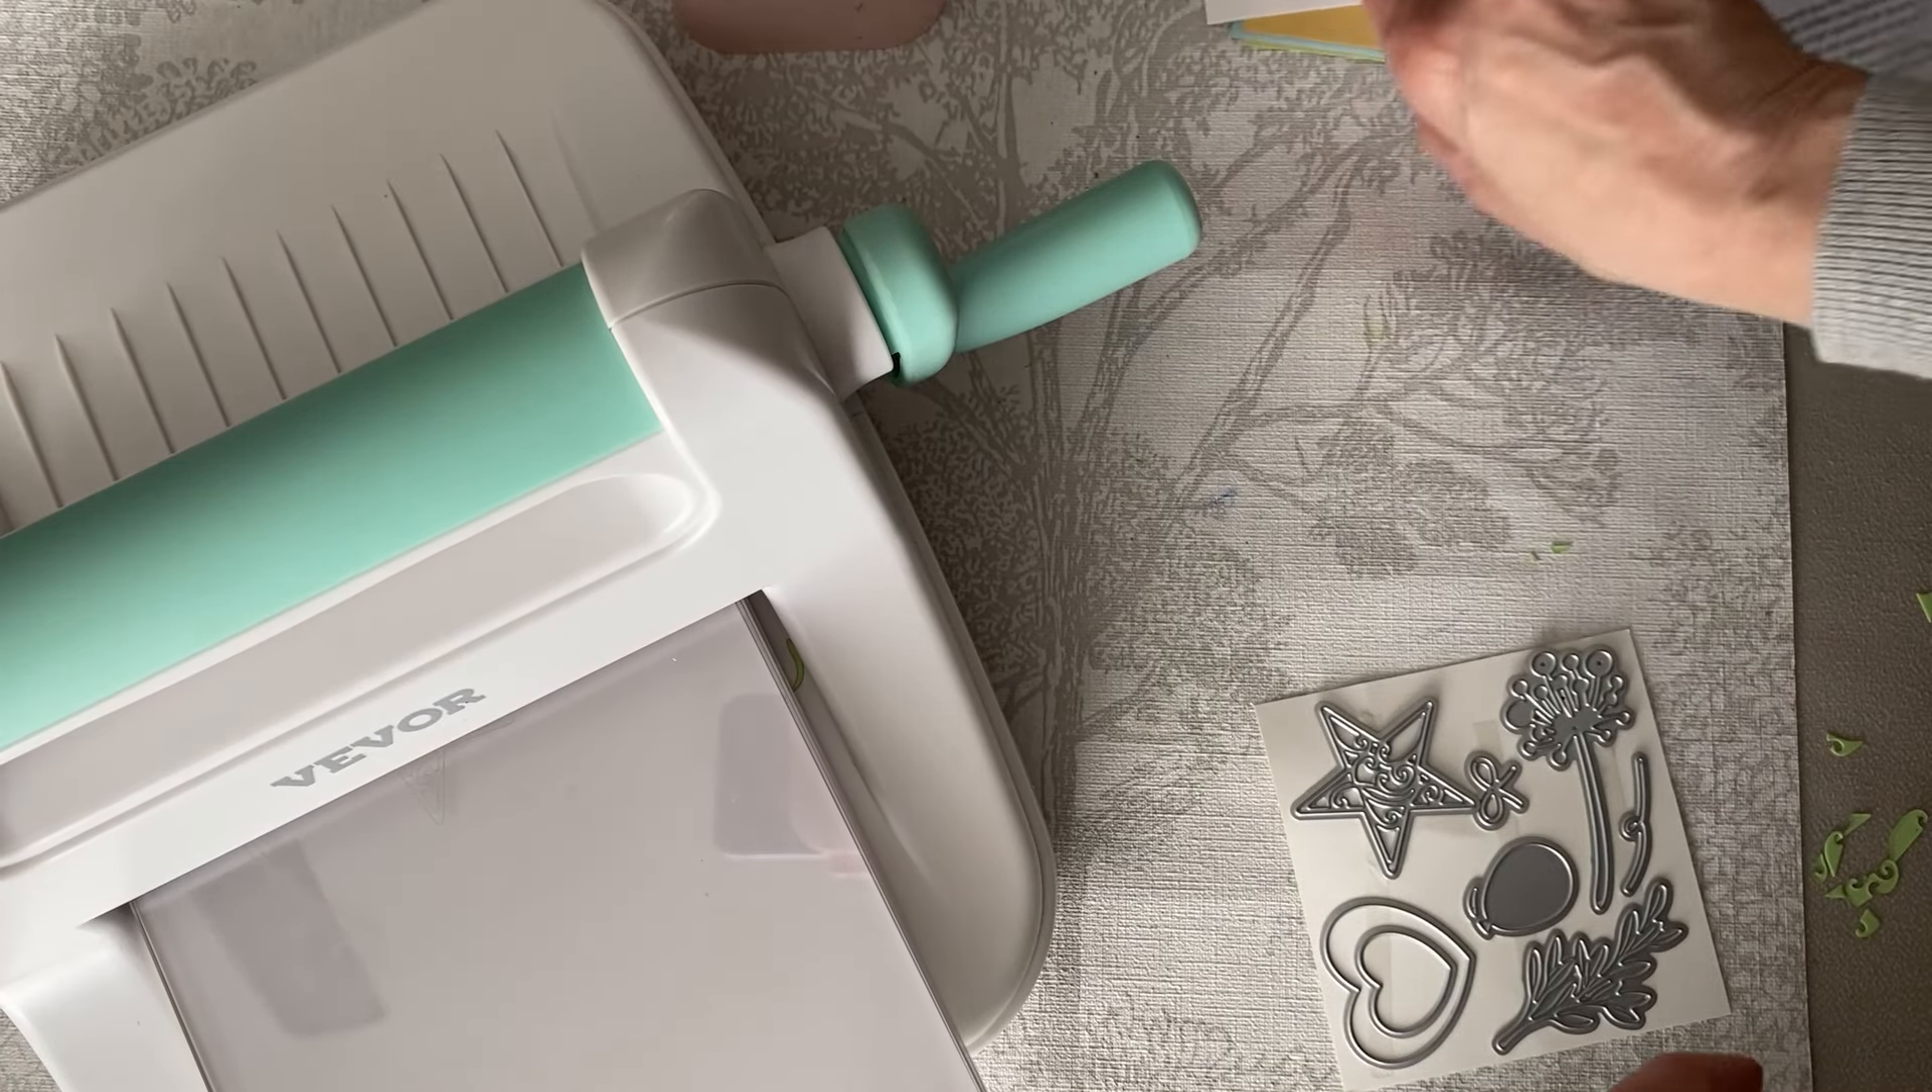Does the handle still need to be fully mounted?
No.